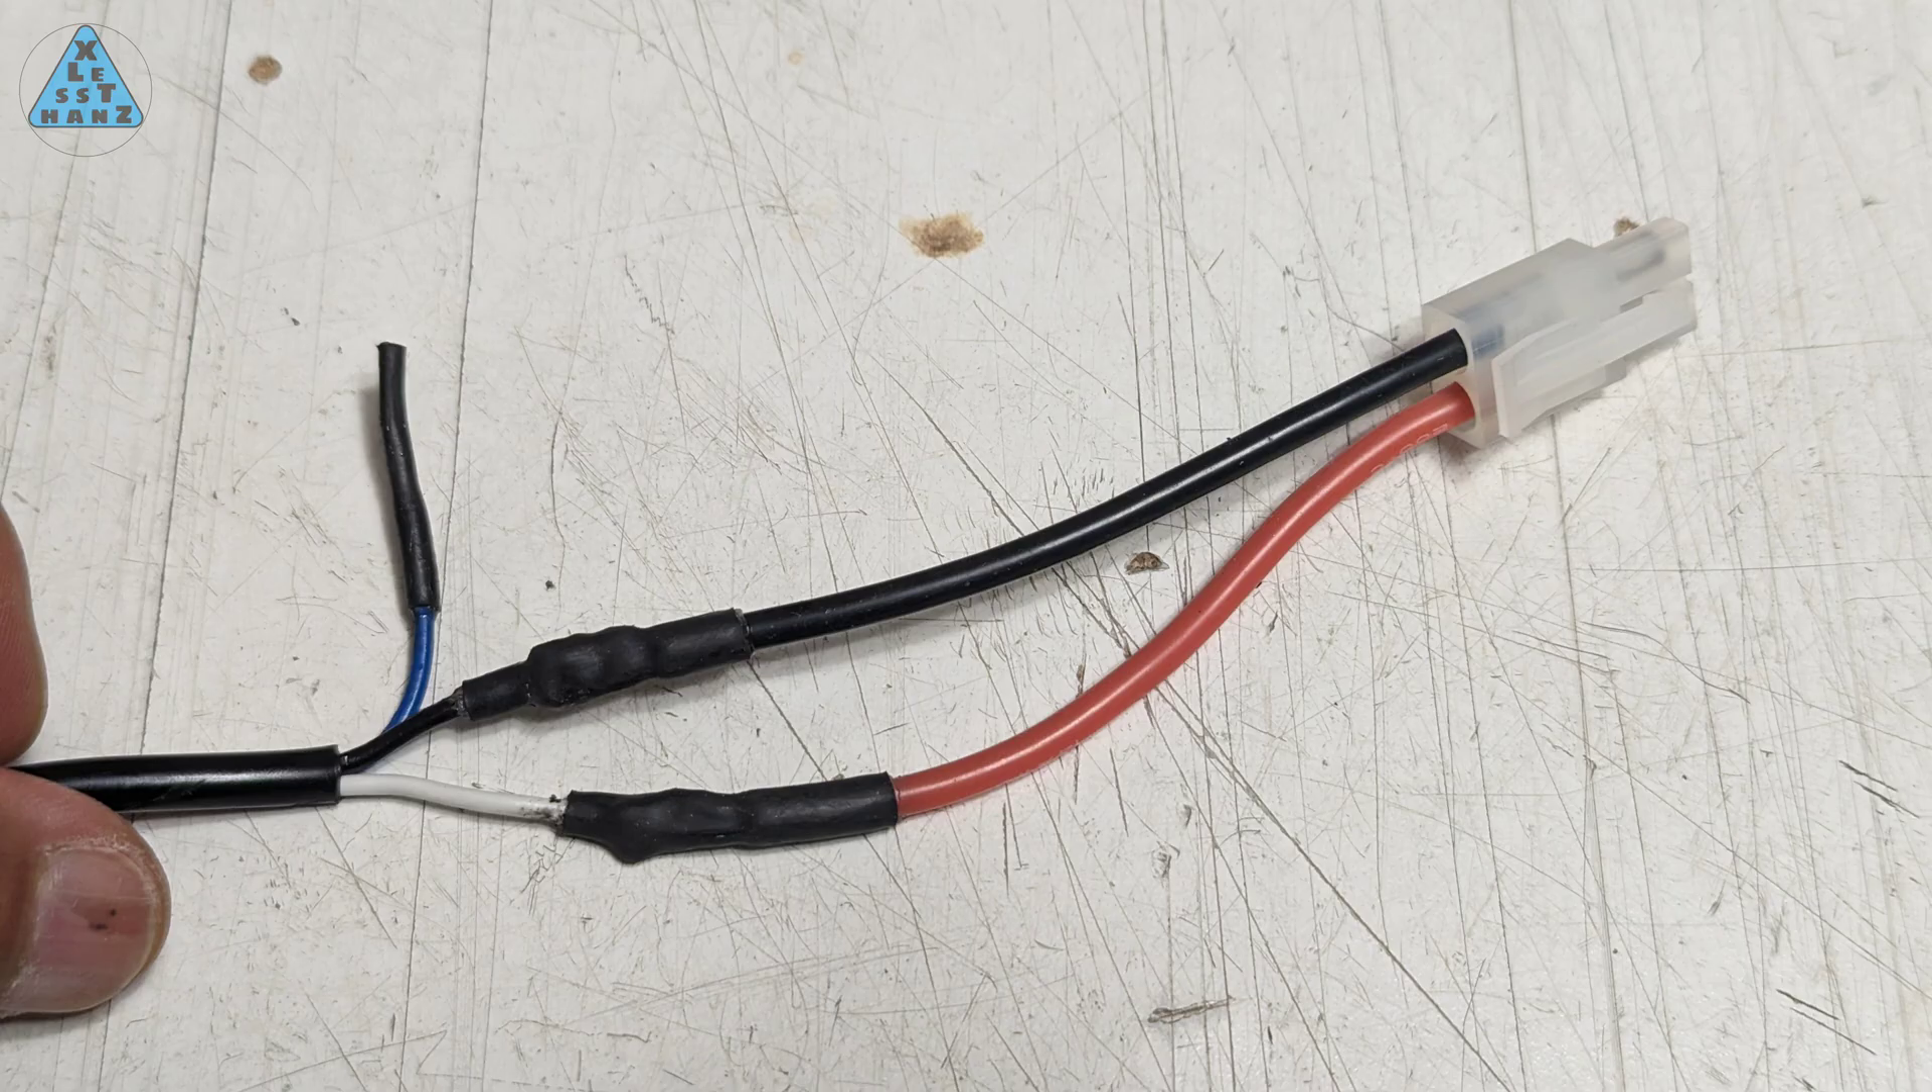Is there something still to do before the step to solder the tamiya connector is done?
No.